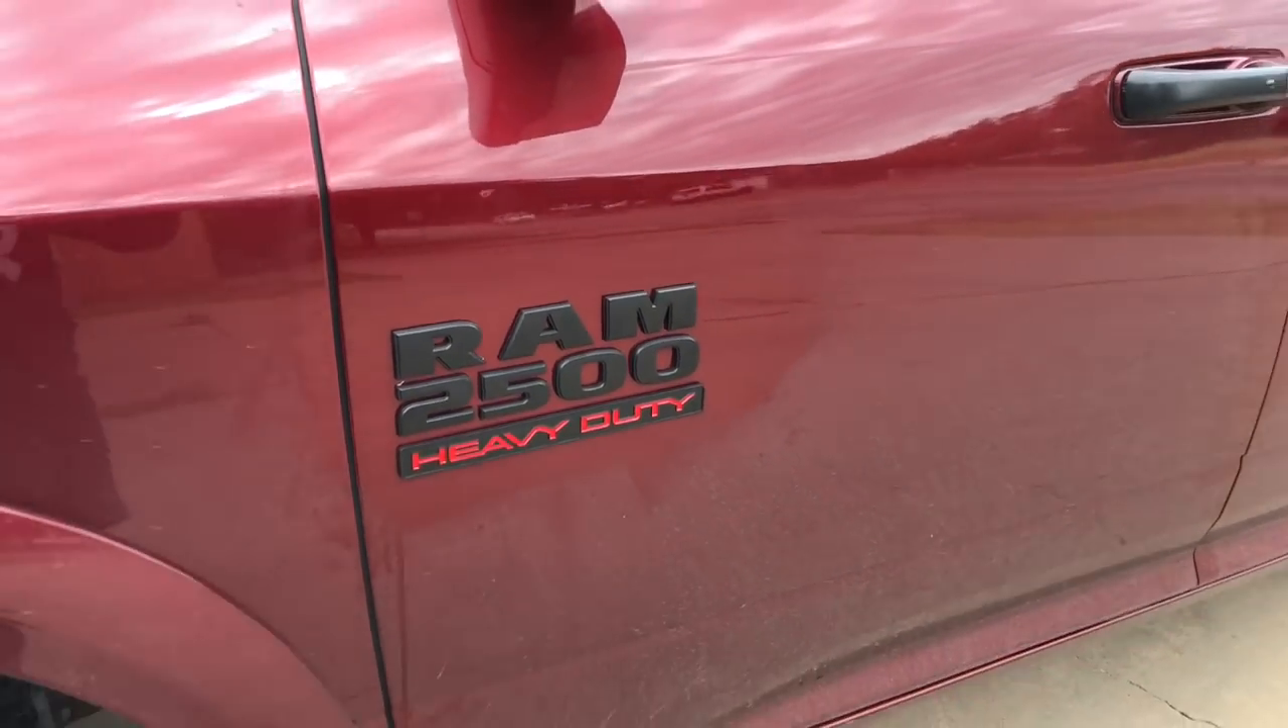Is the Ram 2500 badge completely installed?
Yes.